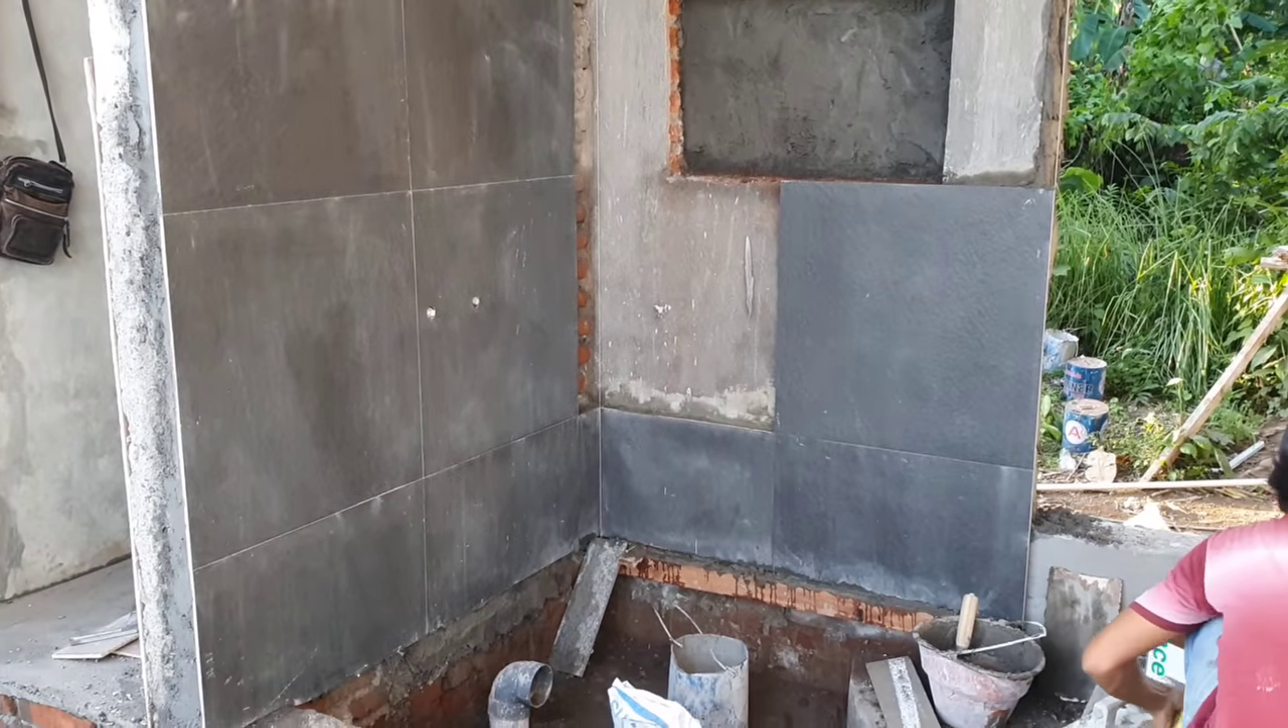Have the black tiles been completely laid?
No.